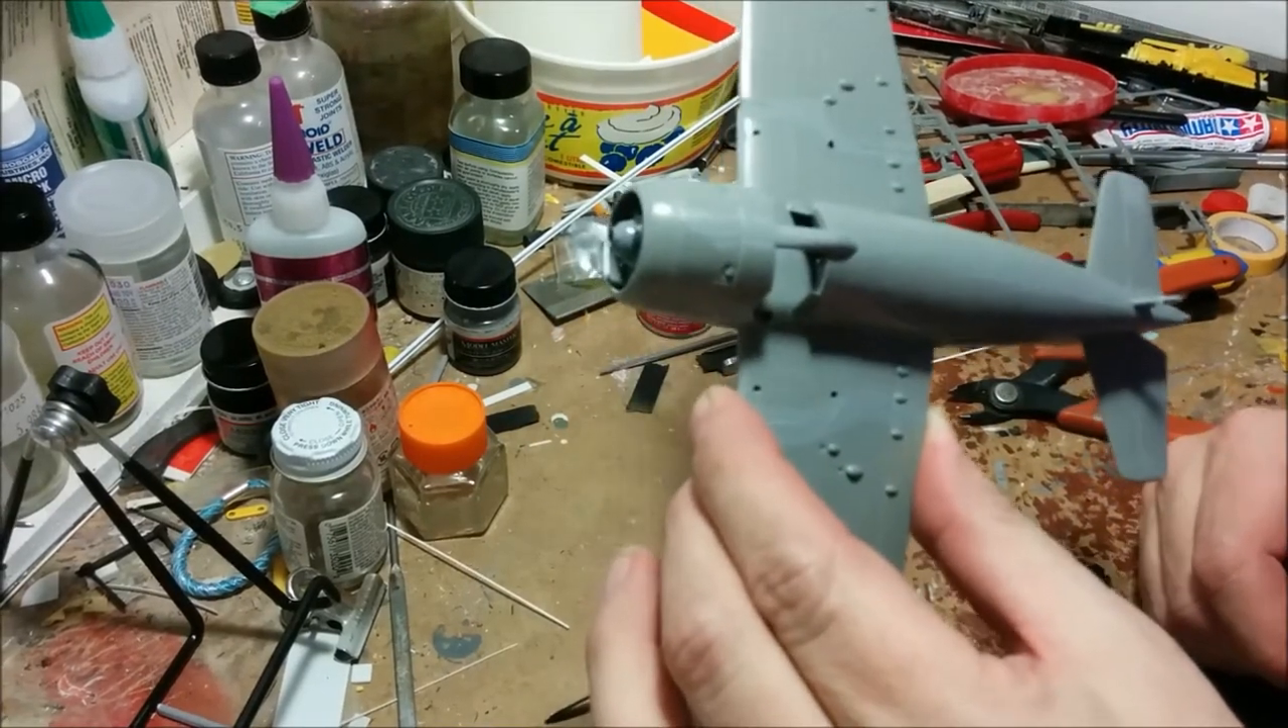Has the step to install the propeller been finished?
No.